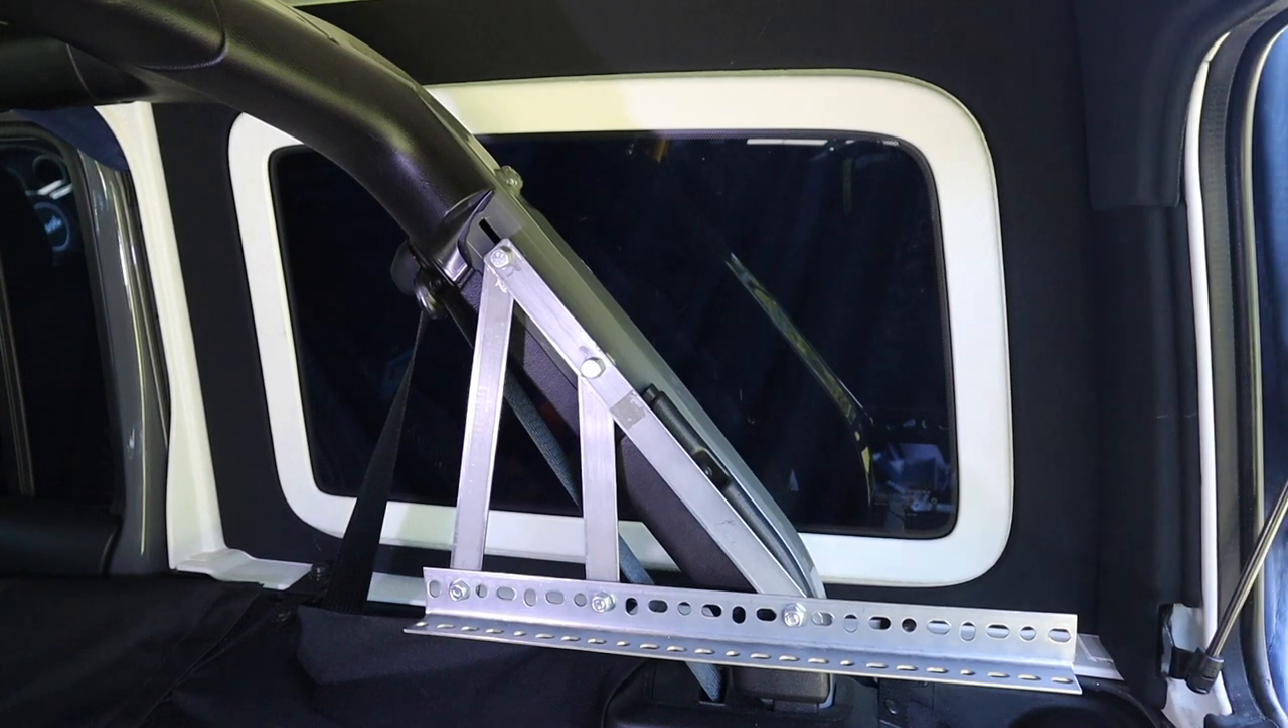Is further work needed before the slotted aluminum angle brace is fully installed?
No.